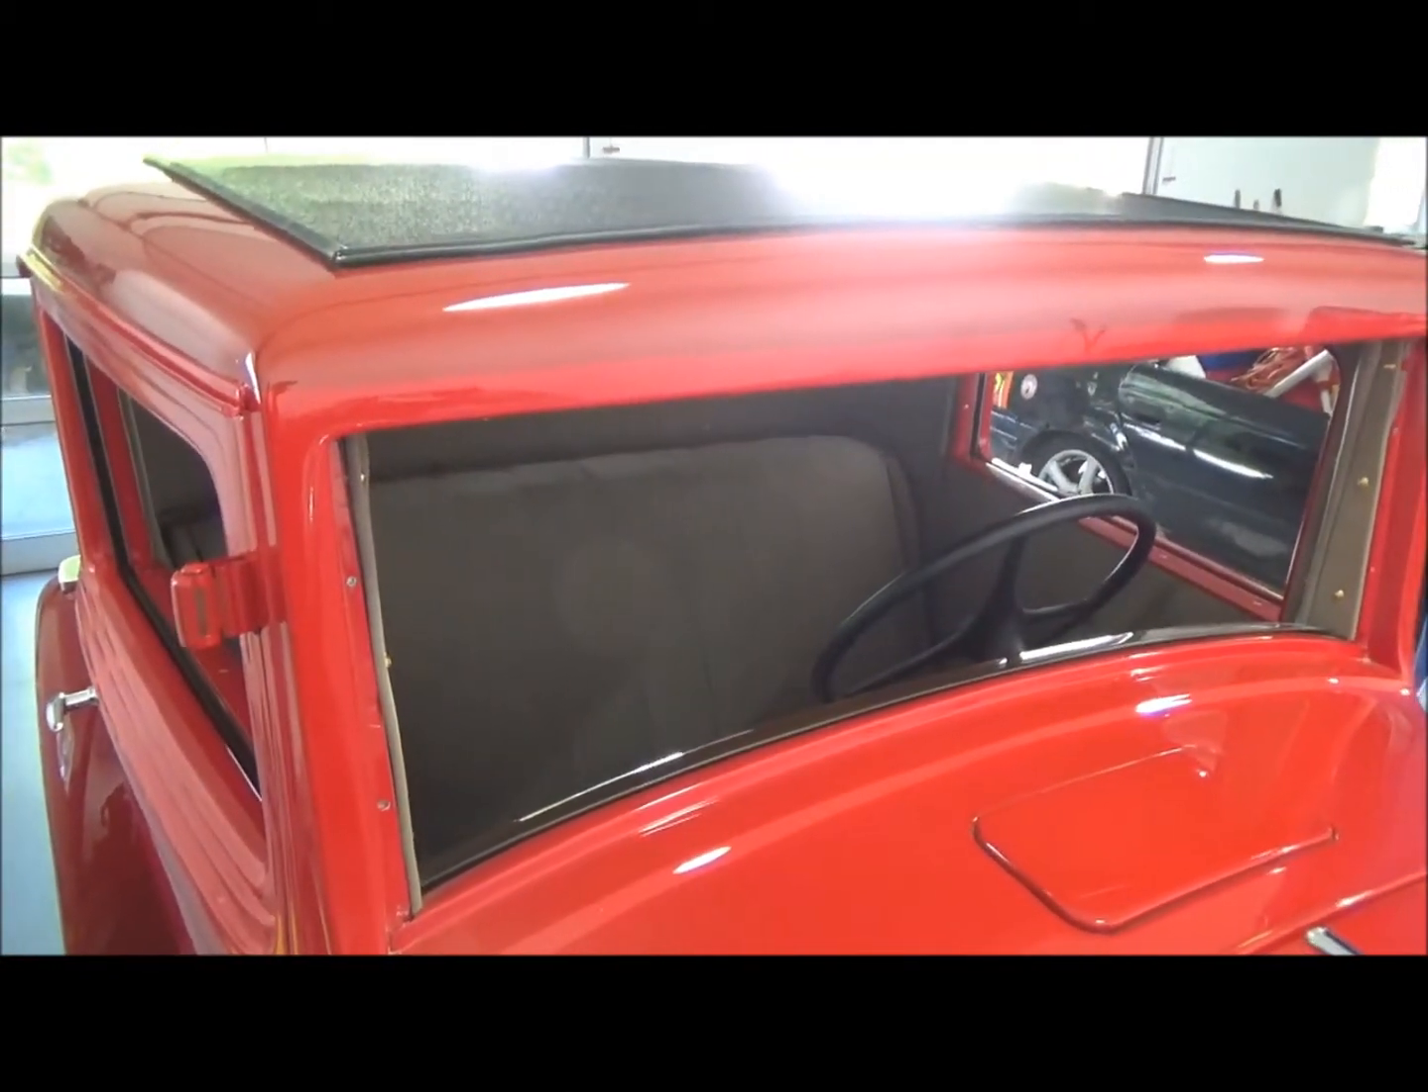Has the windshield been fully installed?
No.